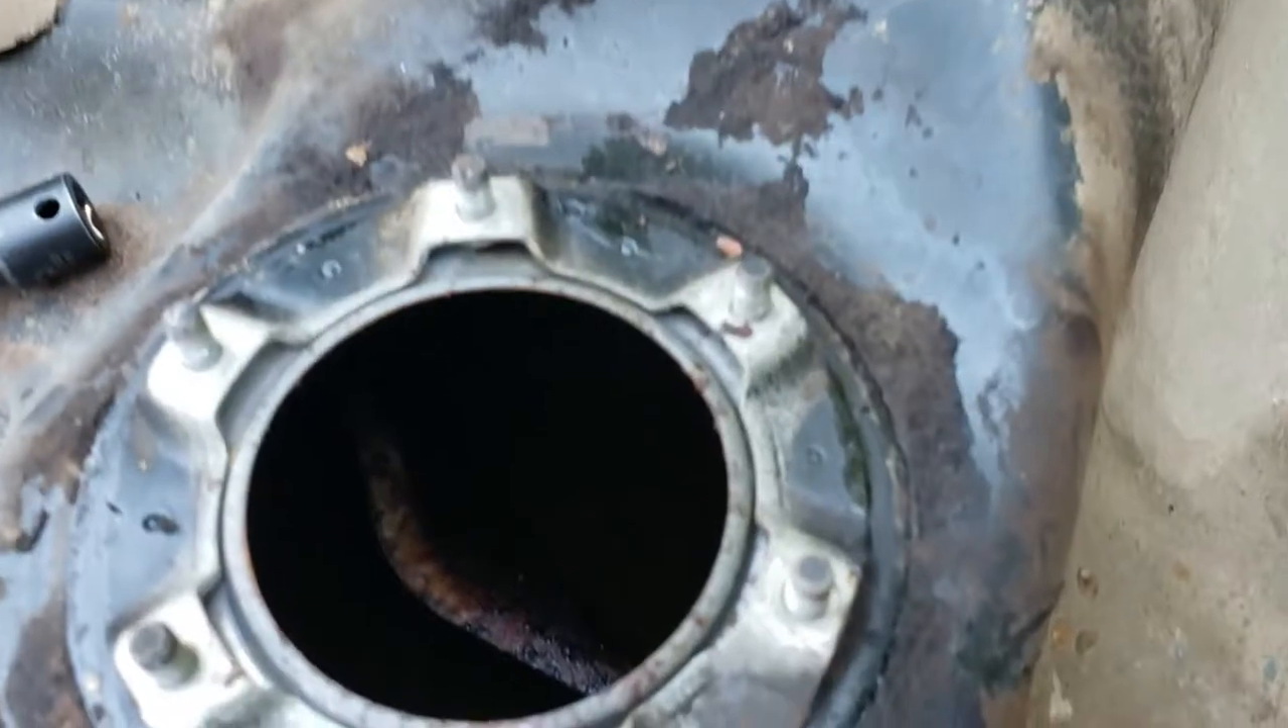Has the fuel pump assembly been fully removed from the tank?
Yes.